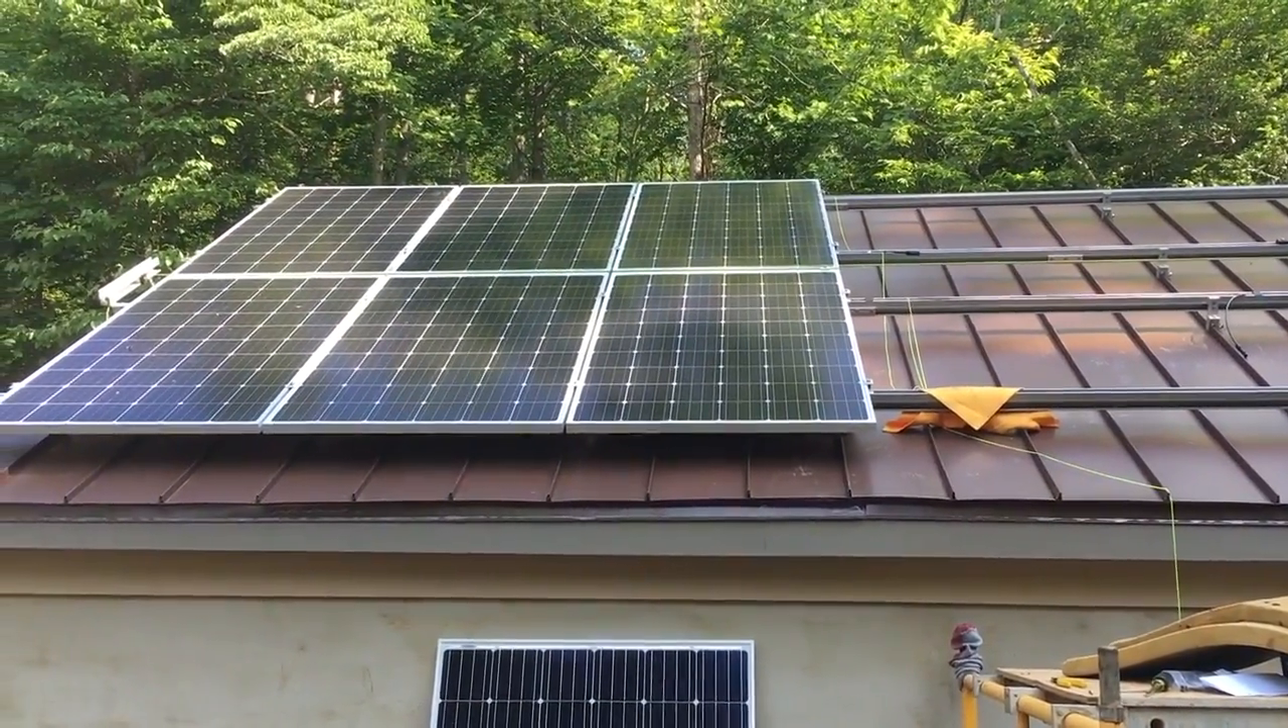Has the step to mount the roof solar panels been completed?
No.